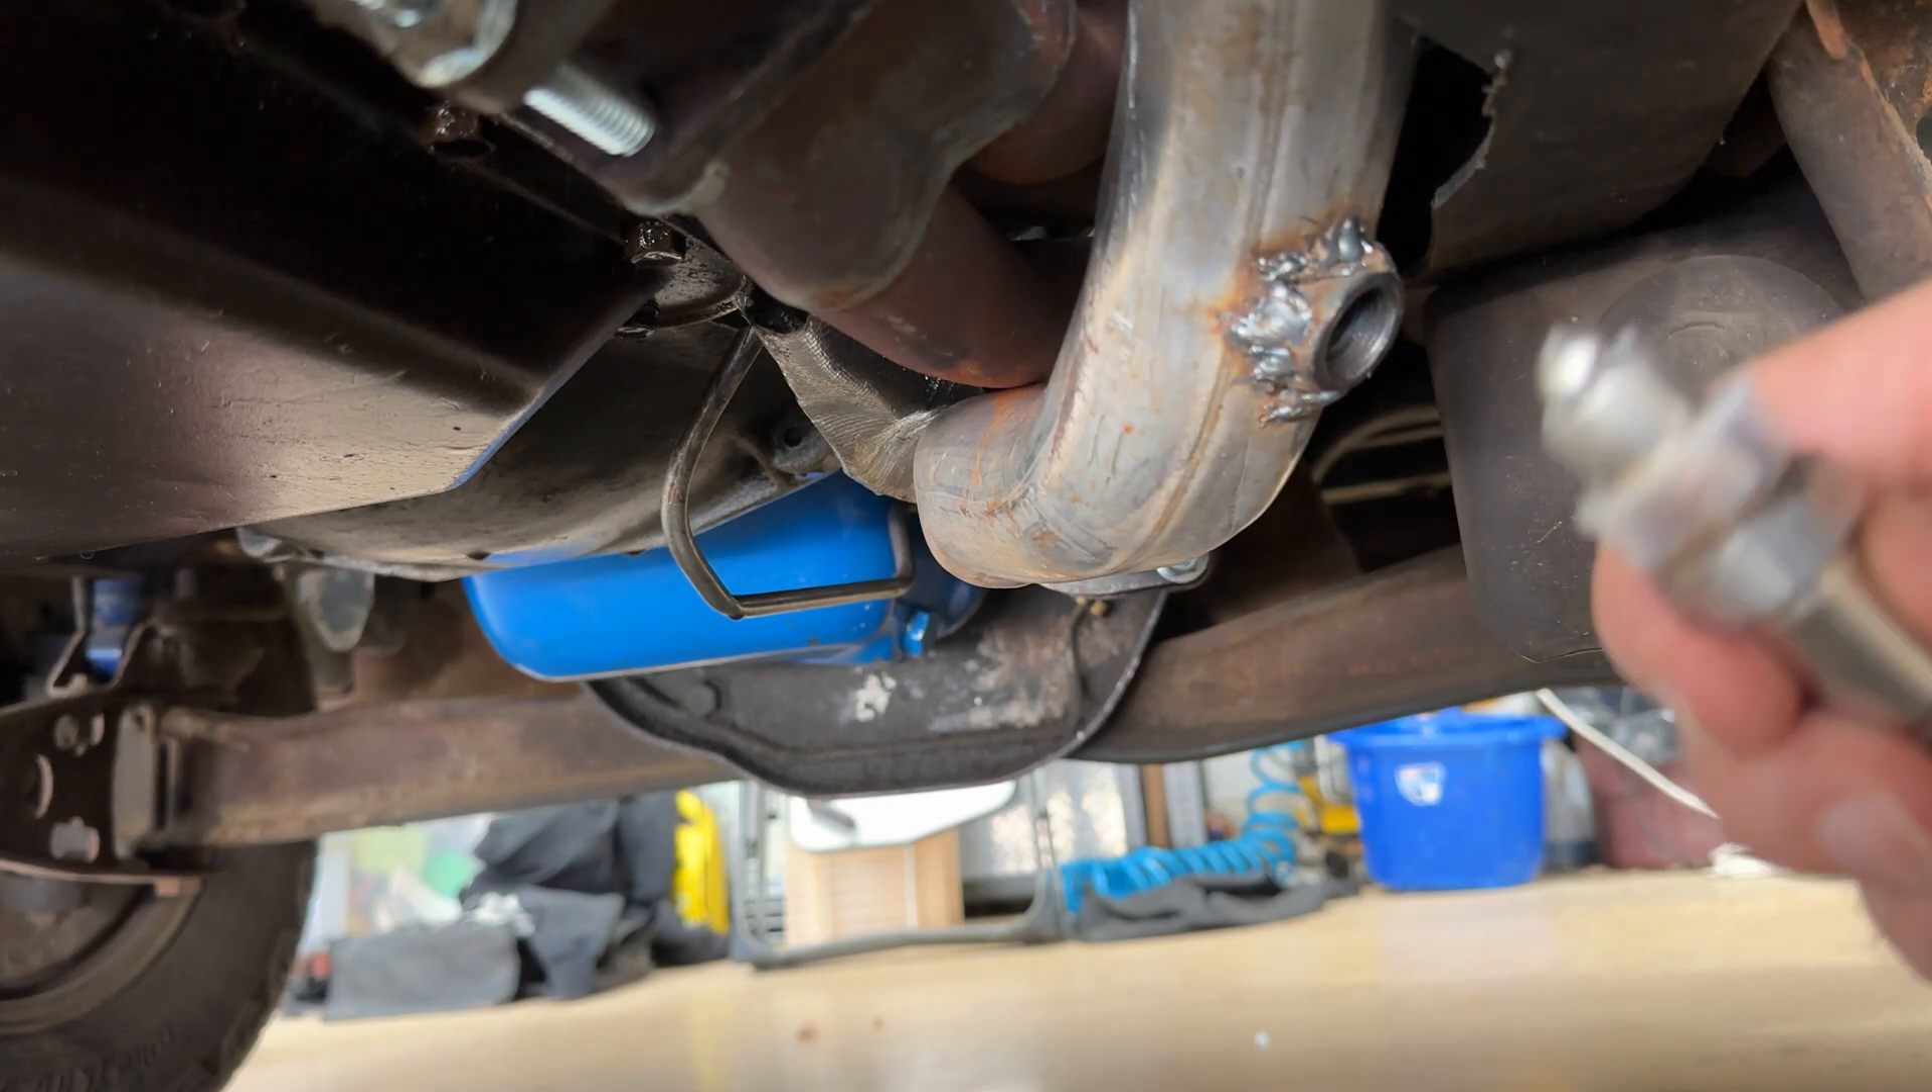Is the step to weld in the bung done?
Yes.